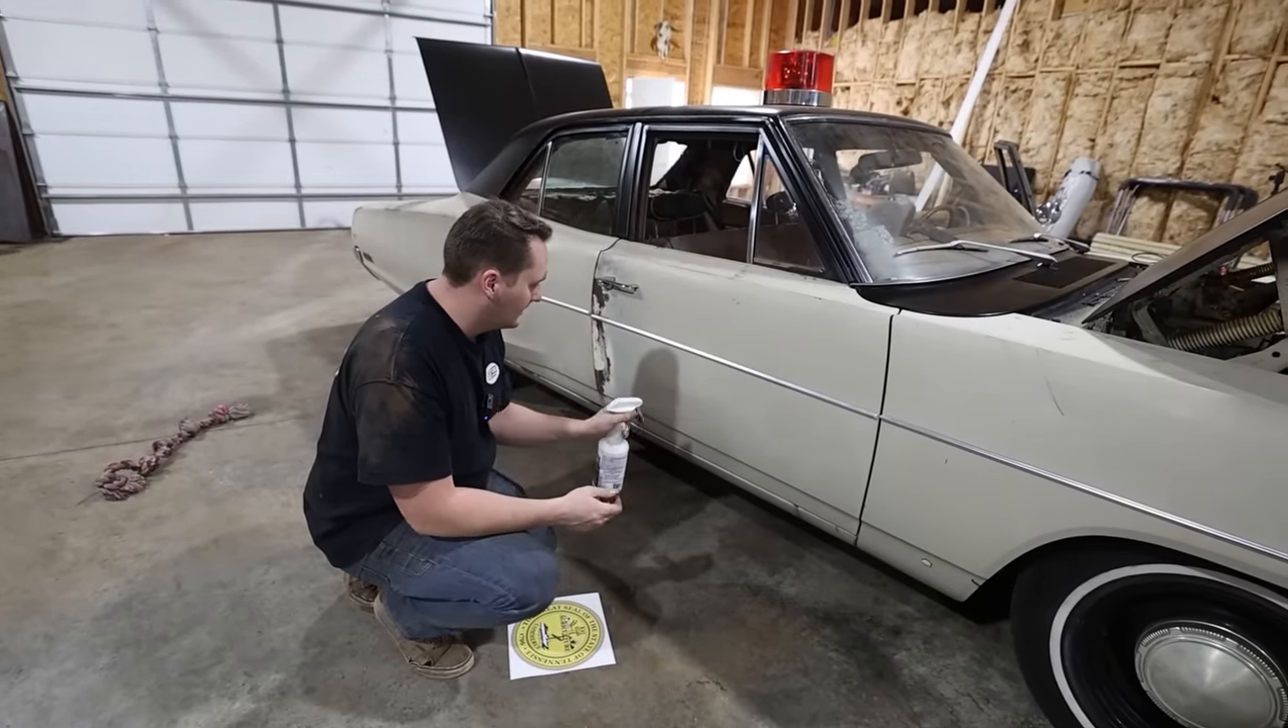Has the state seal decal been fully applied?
No.